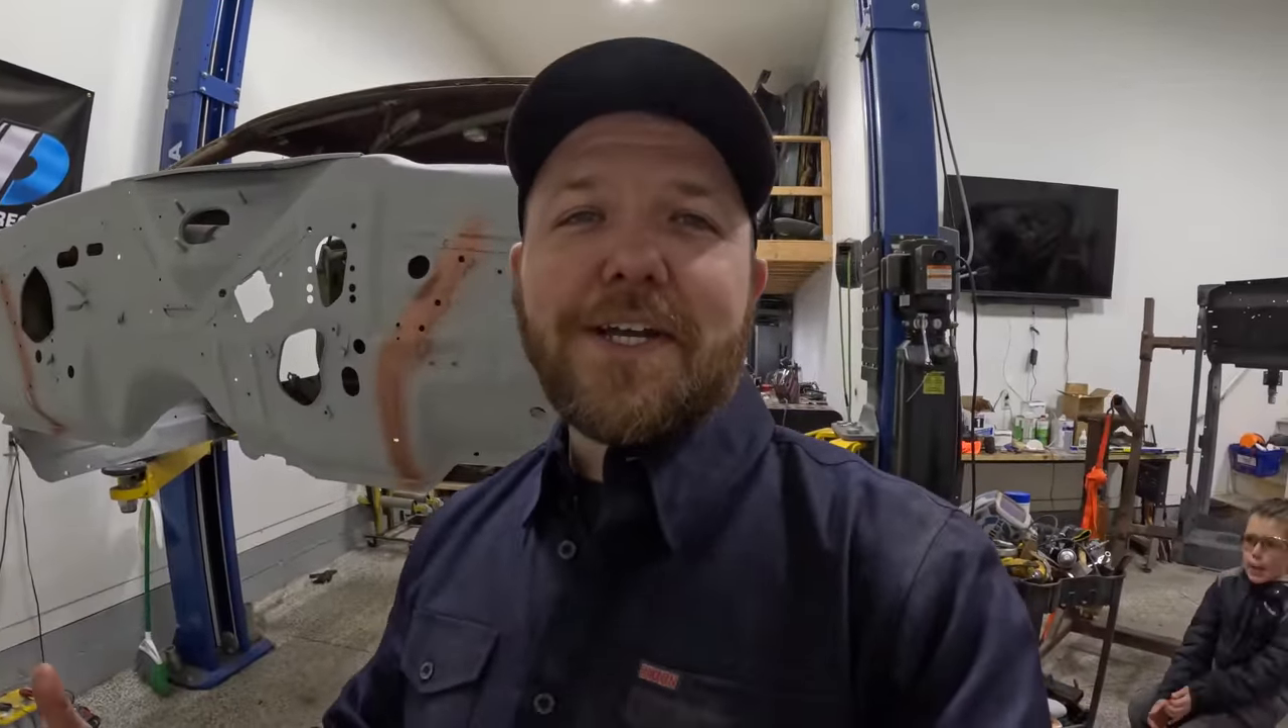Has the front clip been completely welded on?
No.